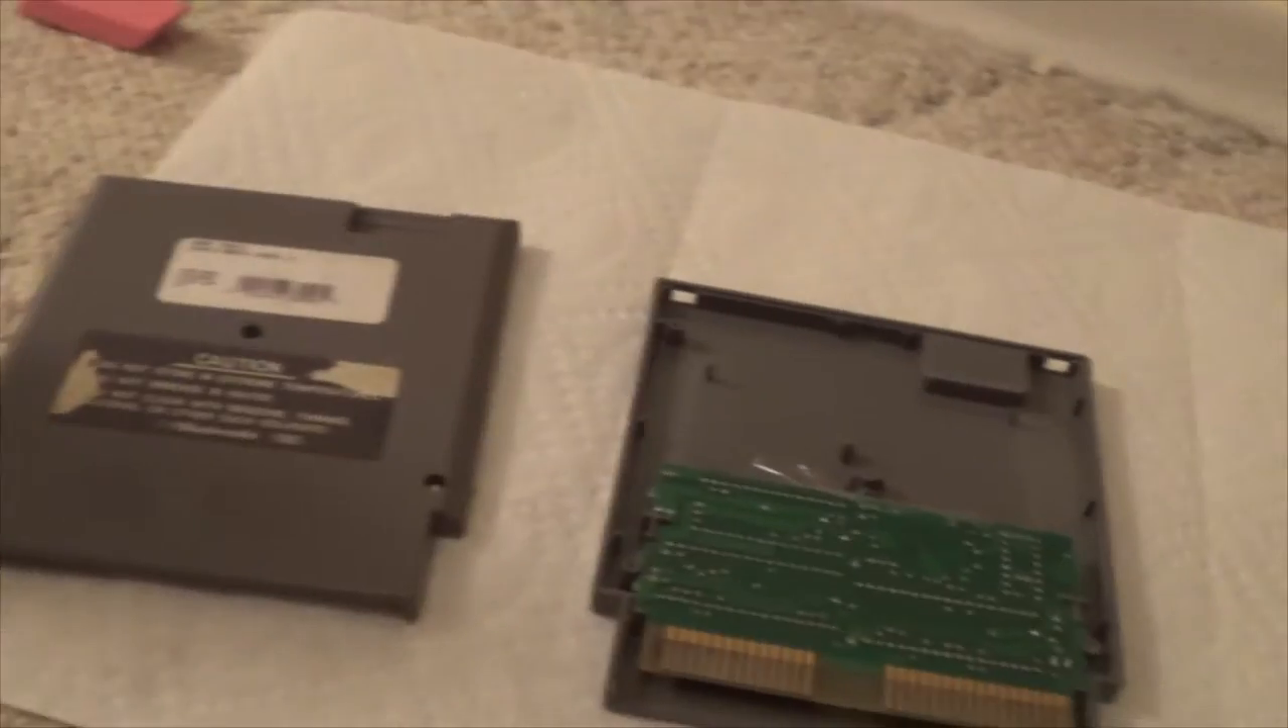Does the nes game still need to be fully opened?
No.